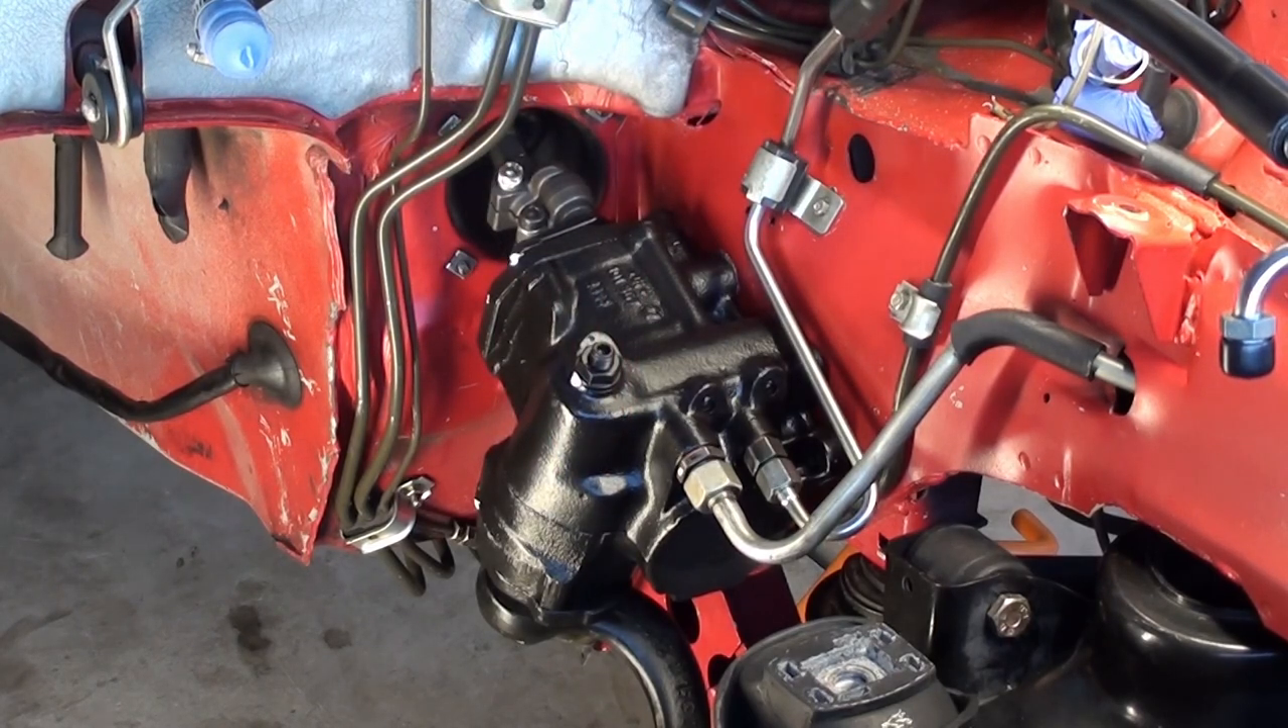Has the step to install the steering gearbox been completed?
Yes.